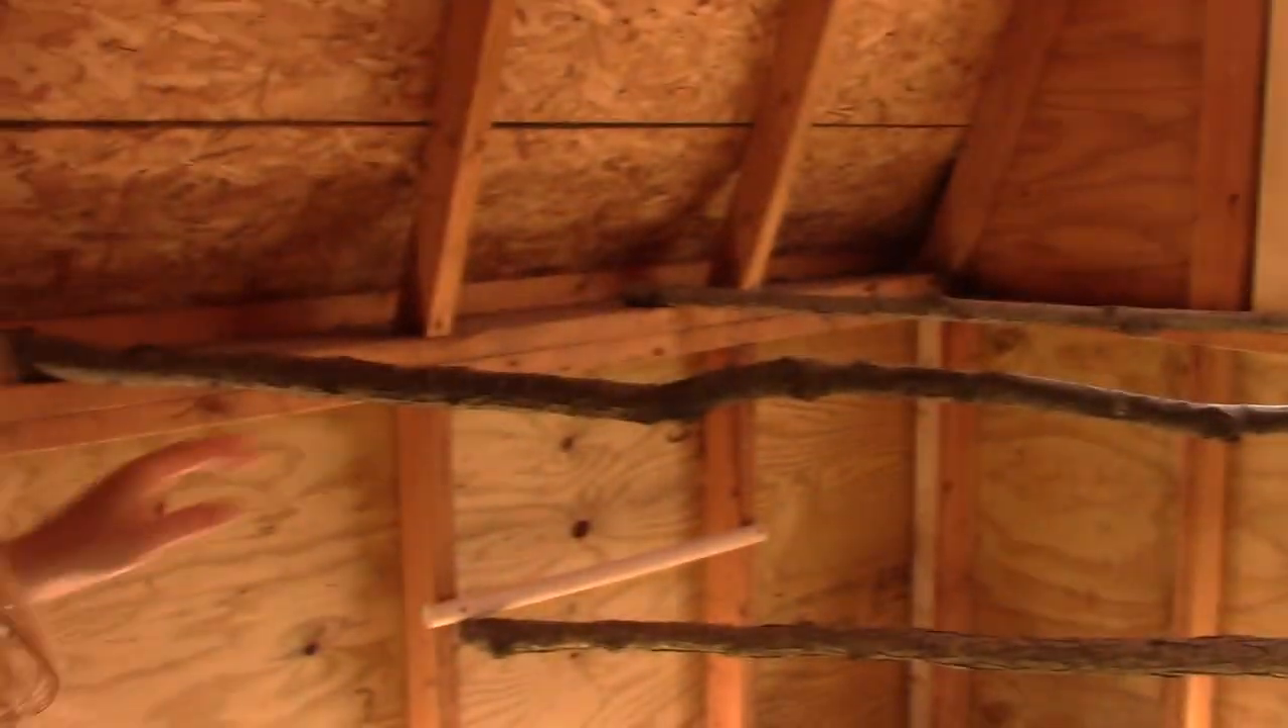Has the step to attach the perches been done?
Yes.